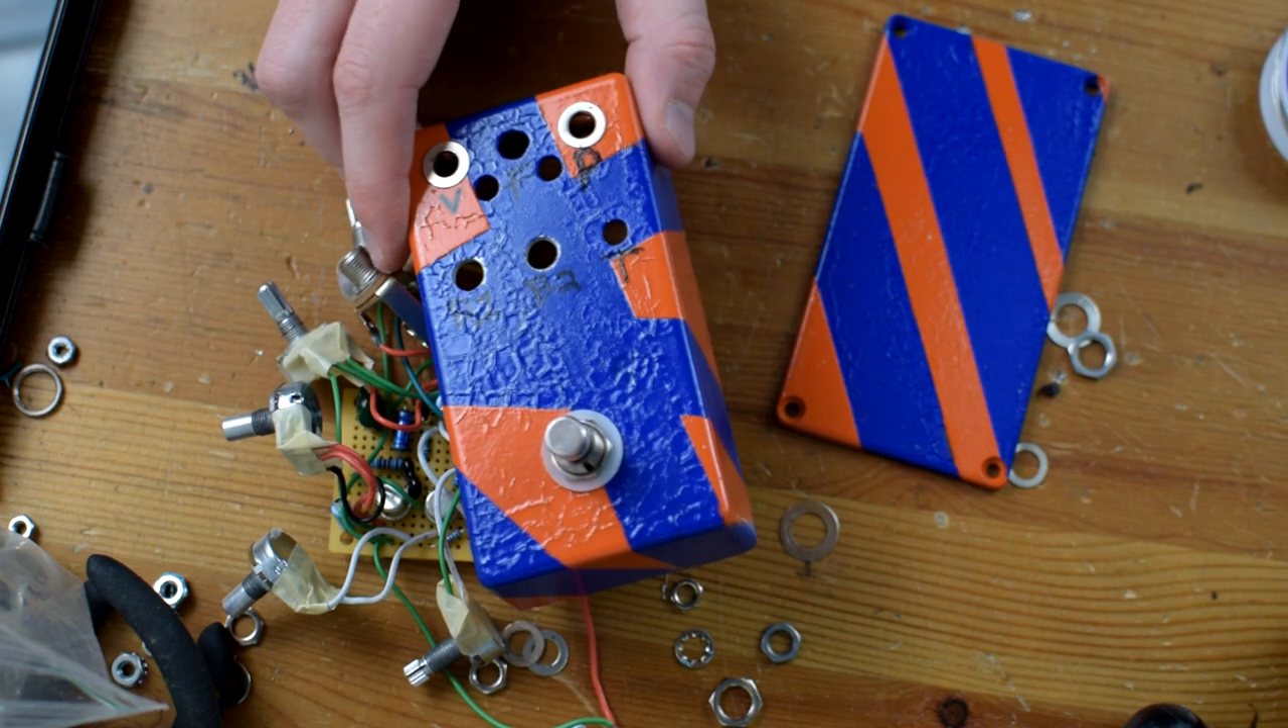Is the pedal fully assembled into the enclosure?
No.